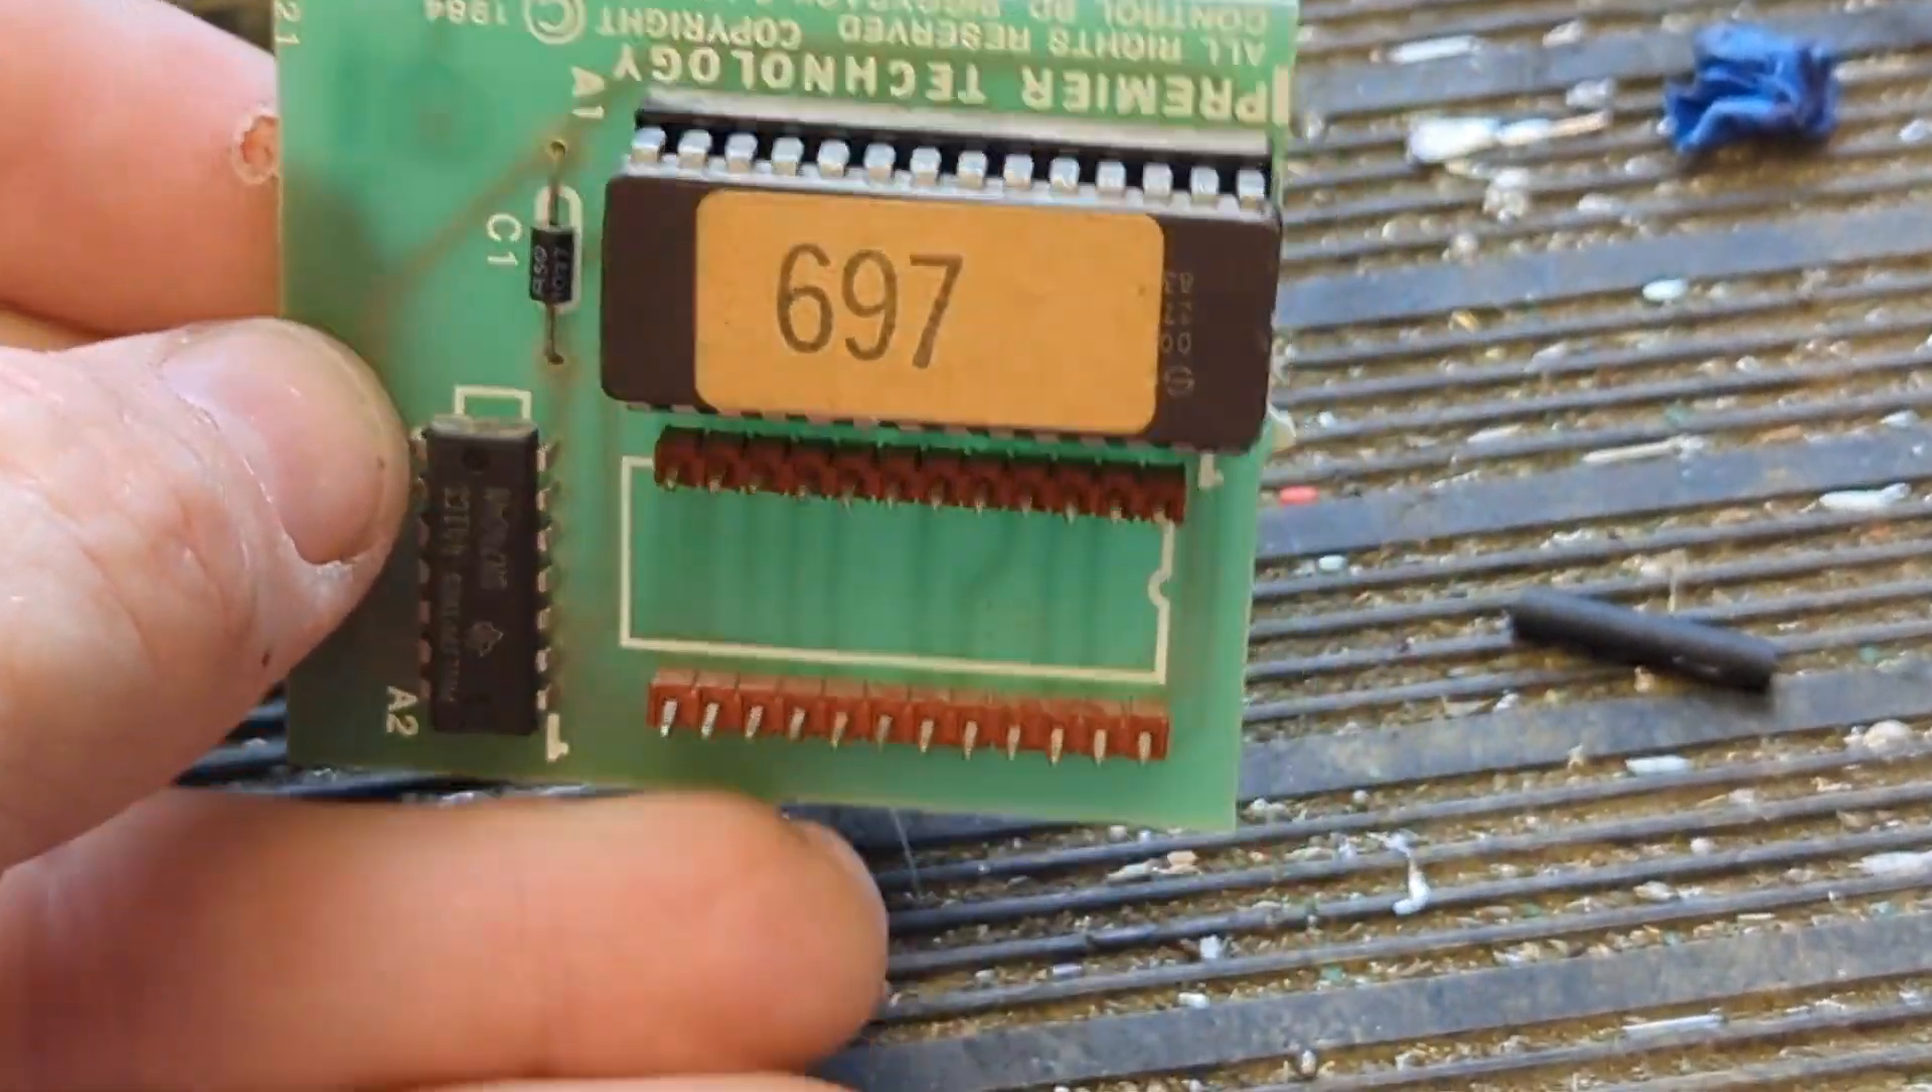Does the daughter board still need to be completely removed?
No.